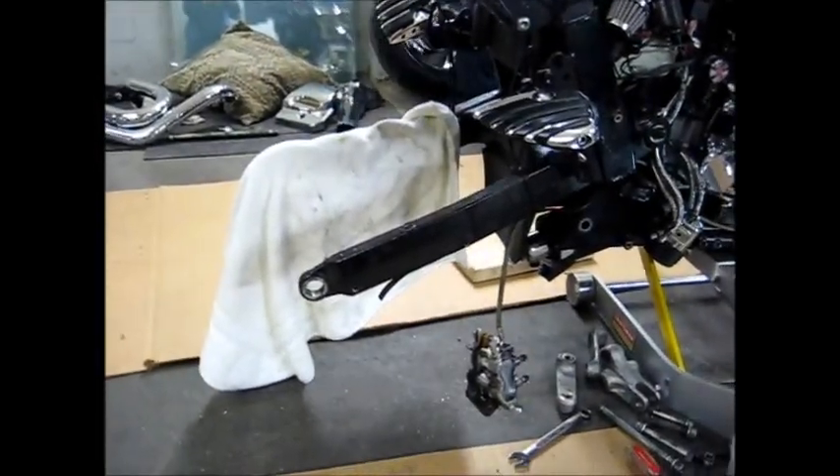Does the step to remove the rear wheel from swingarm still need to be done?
No.